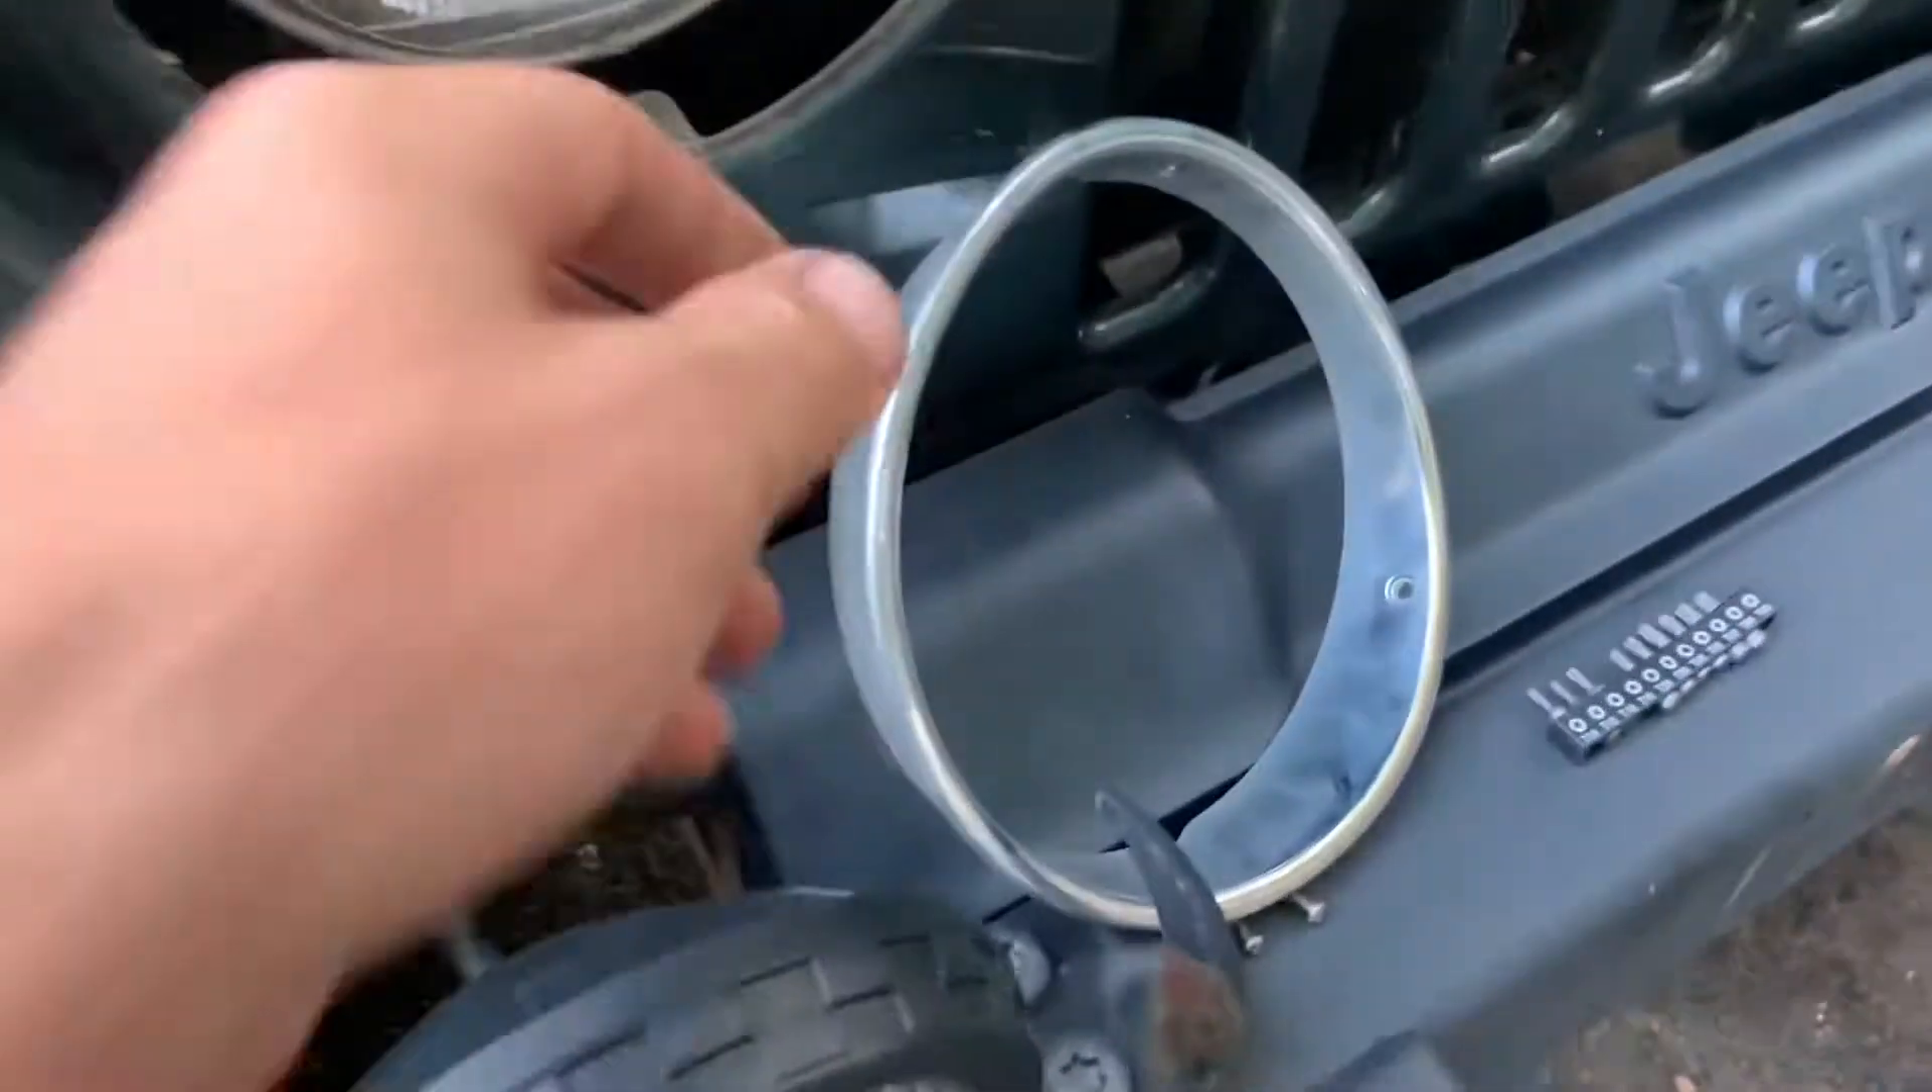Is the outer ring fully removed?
Yes.